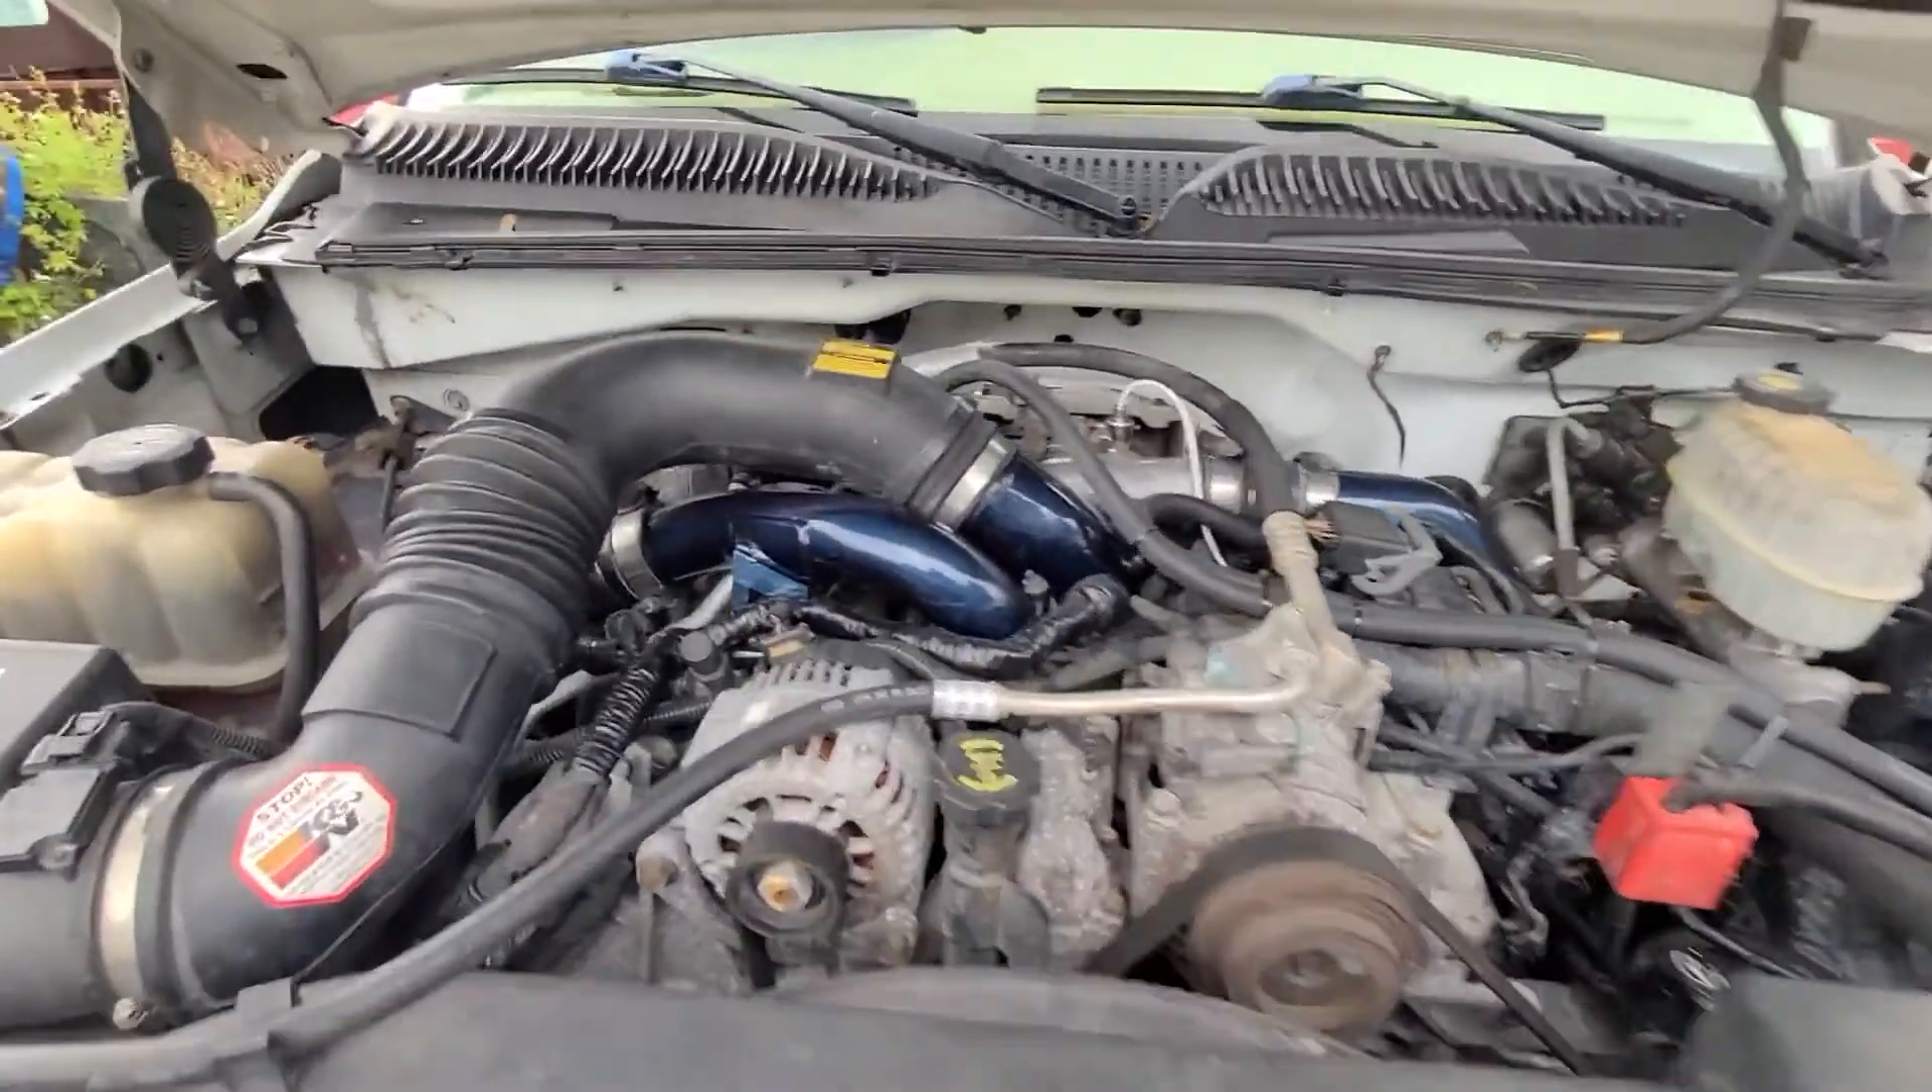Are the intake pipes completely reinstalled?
Yes.